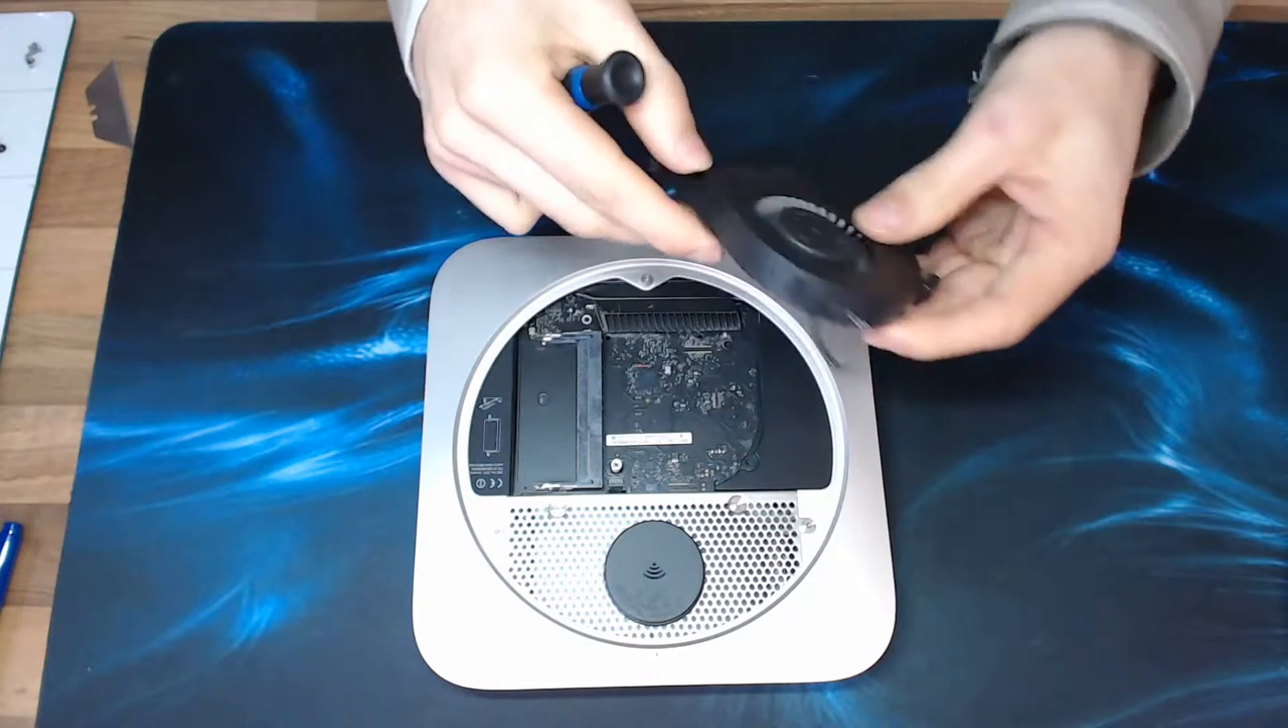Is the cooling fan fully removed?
Yes.